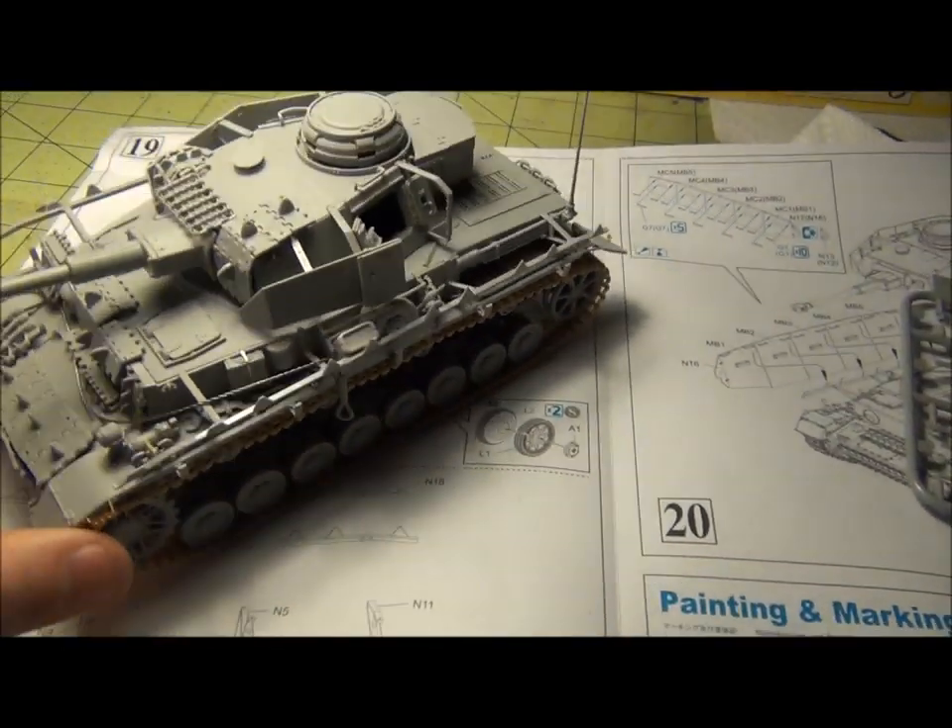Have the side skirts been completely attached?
No.